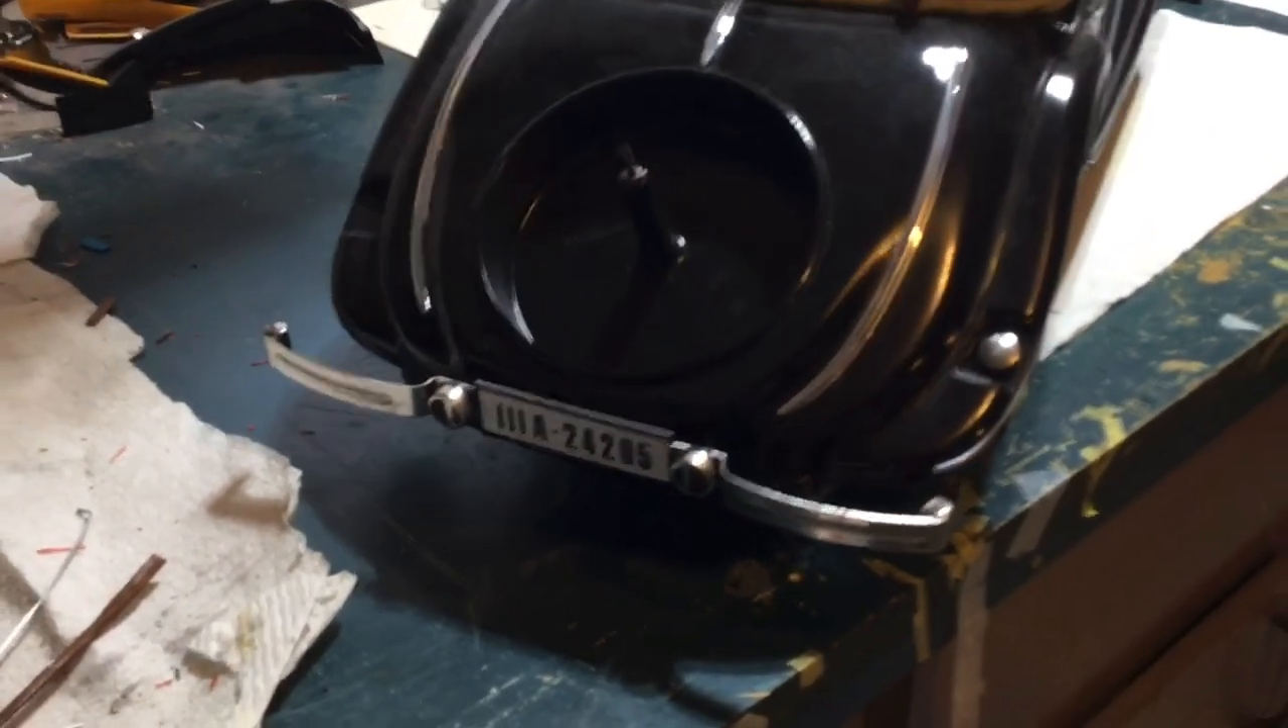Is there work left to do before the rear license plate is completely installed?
No.